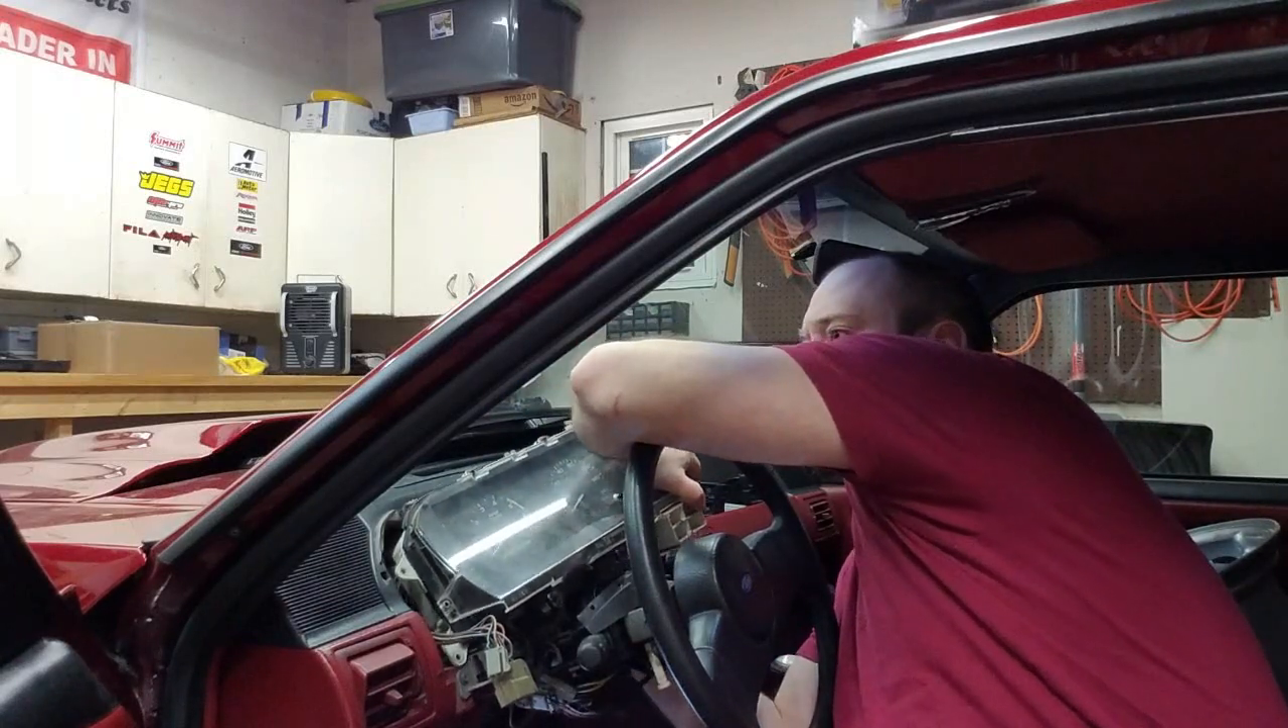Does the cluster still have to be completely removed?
Yes.